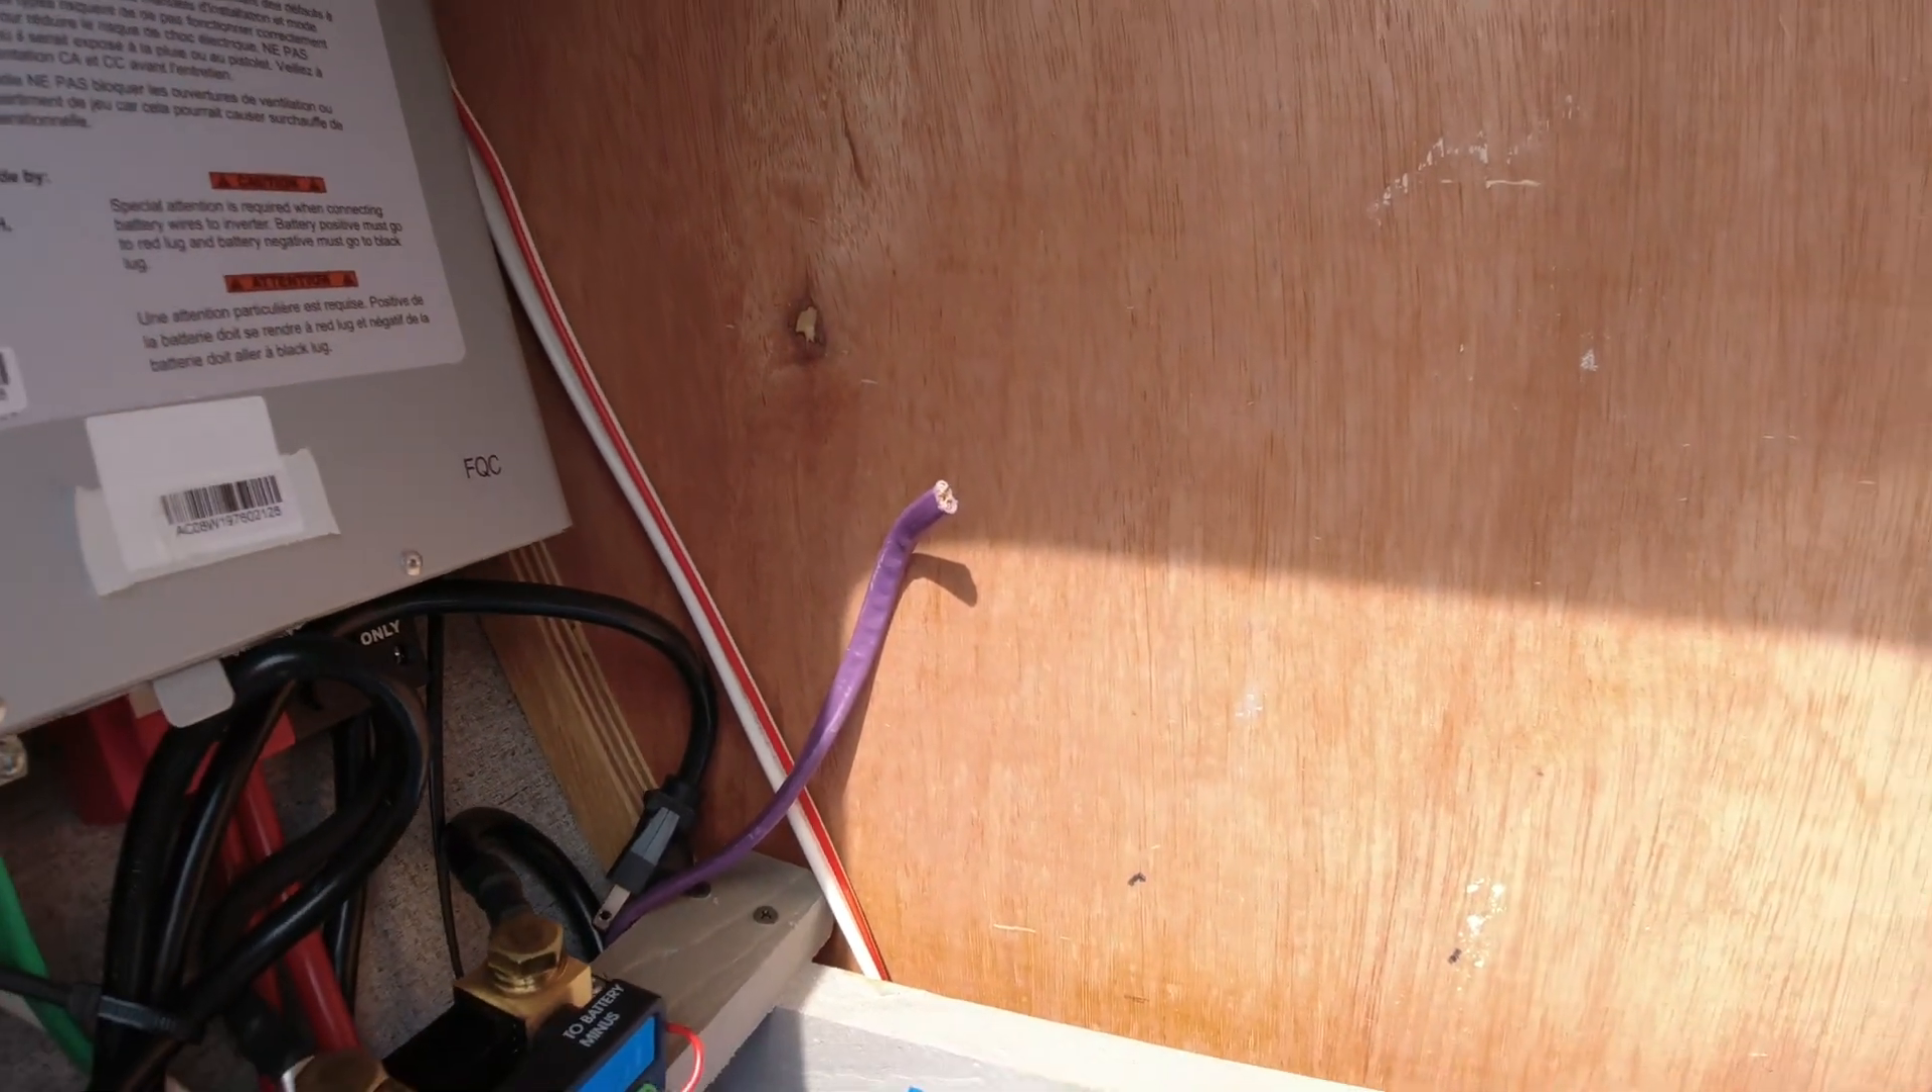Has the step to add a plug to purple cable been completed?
No.